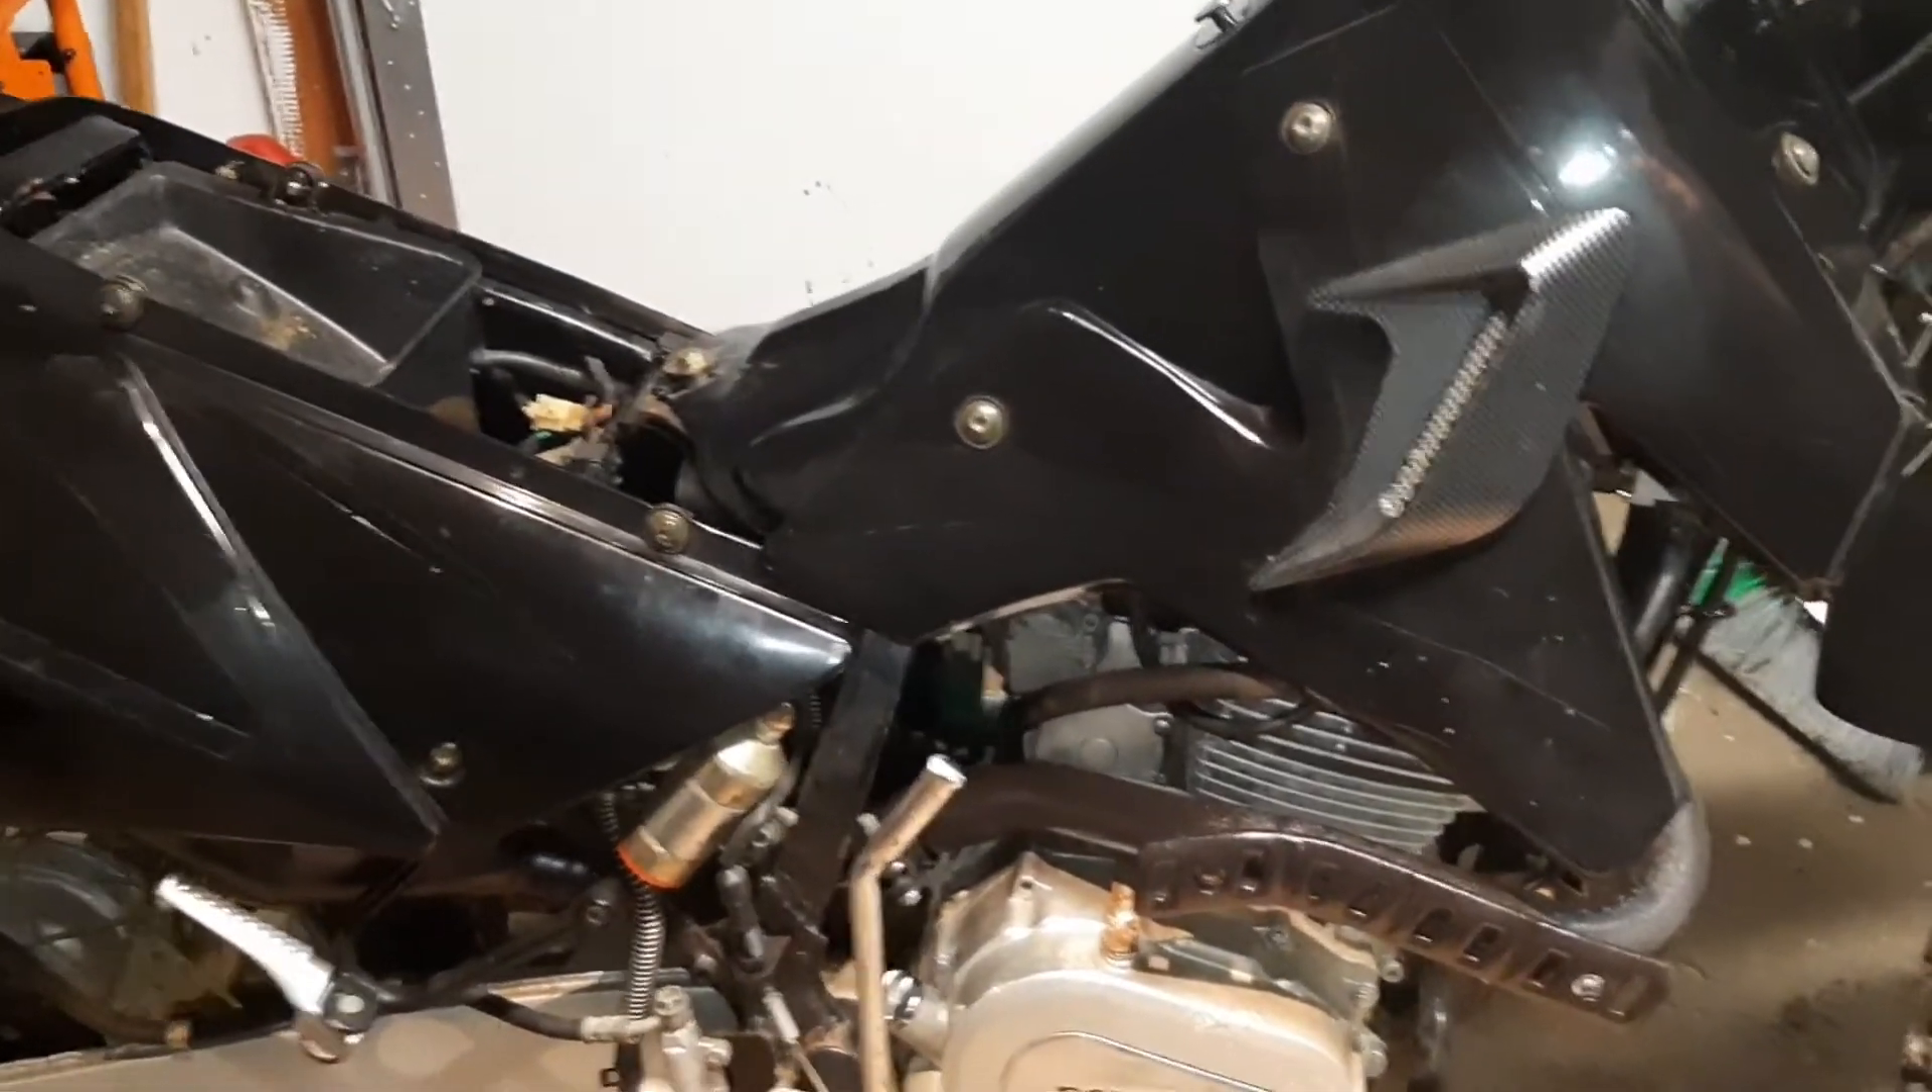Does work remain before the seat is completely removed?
No.